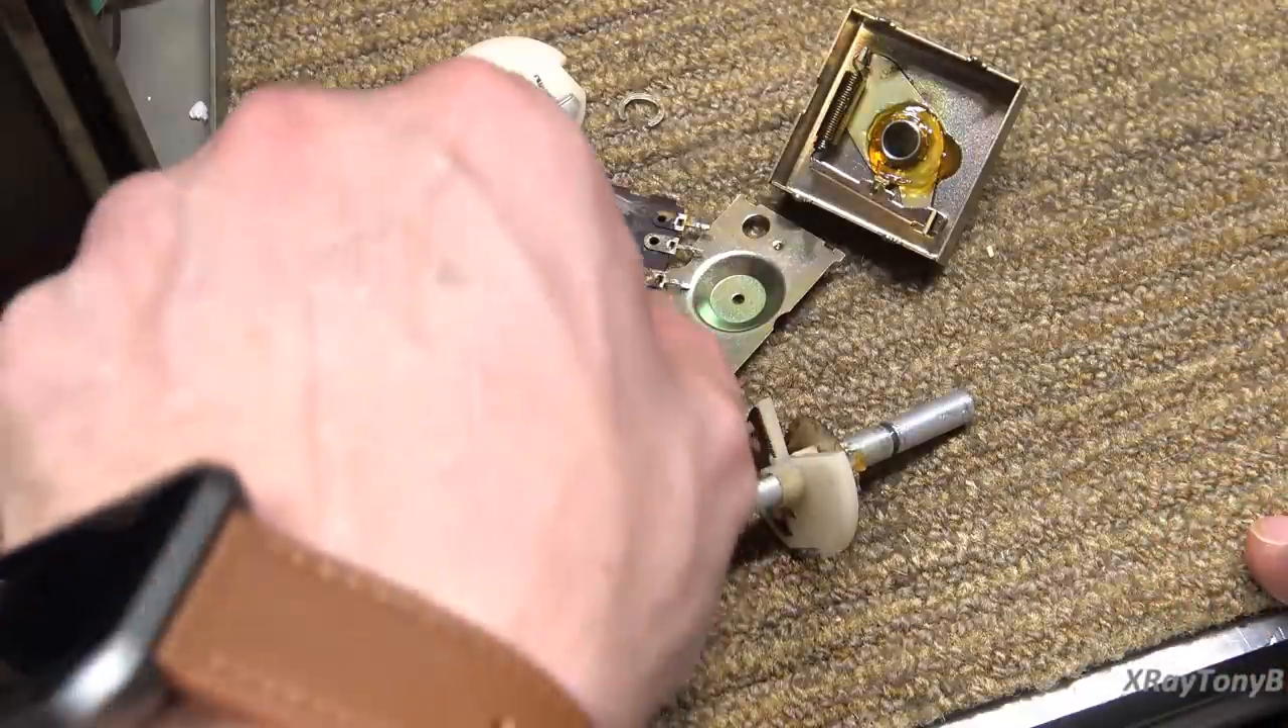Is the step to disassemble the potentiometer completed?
Yes.